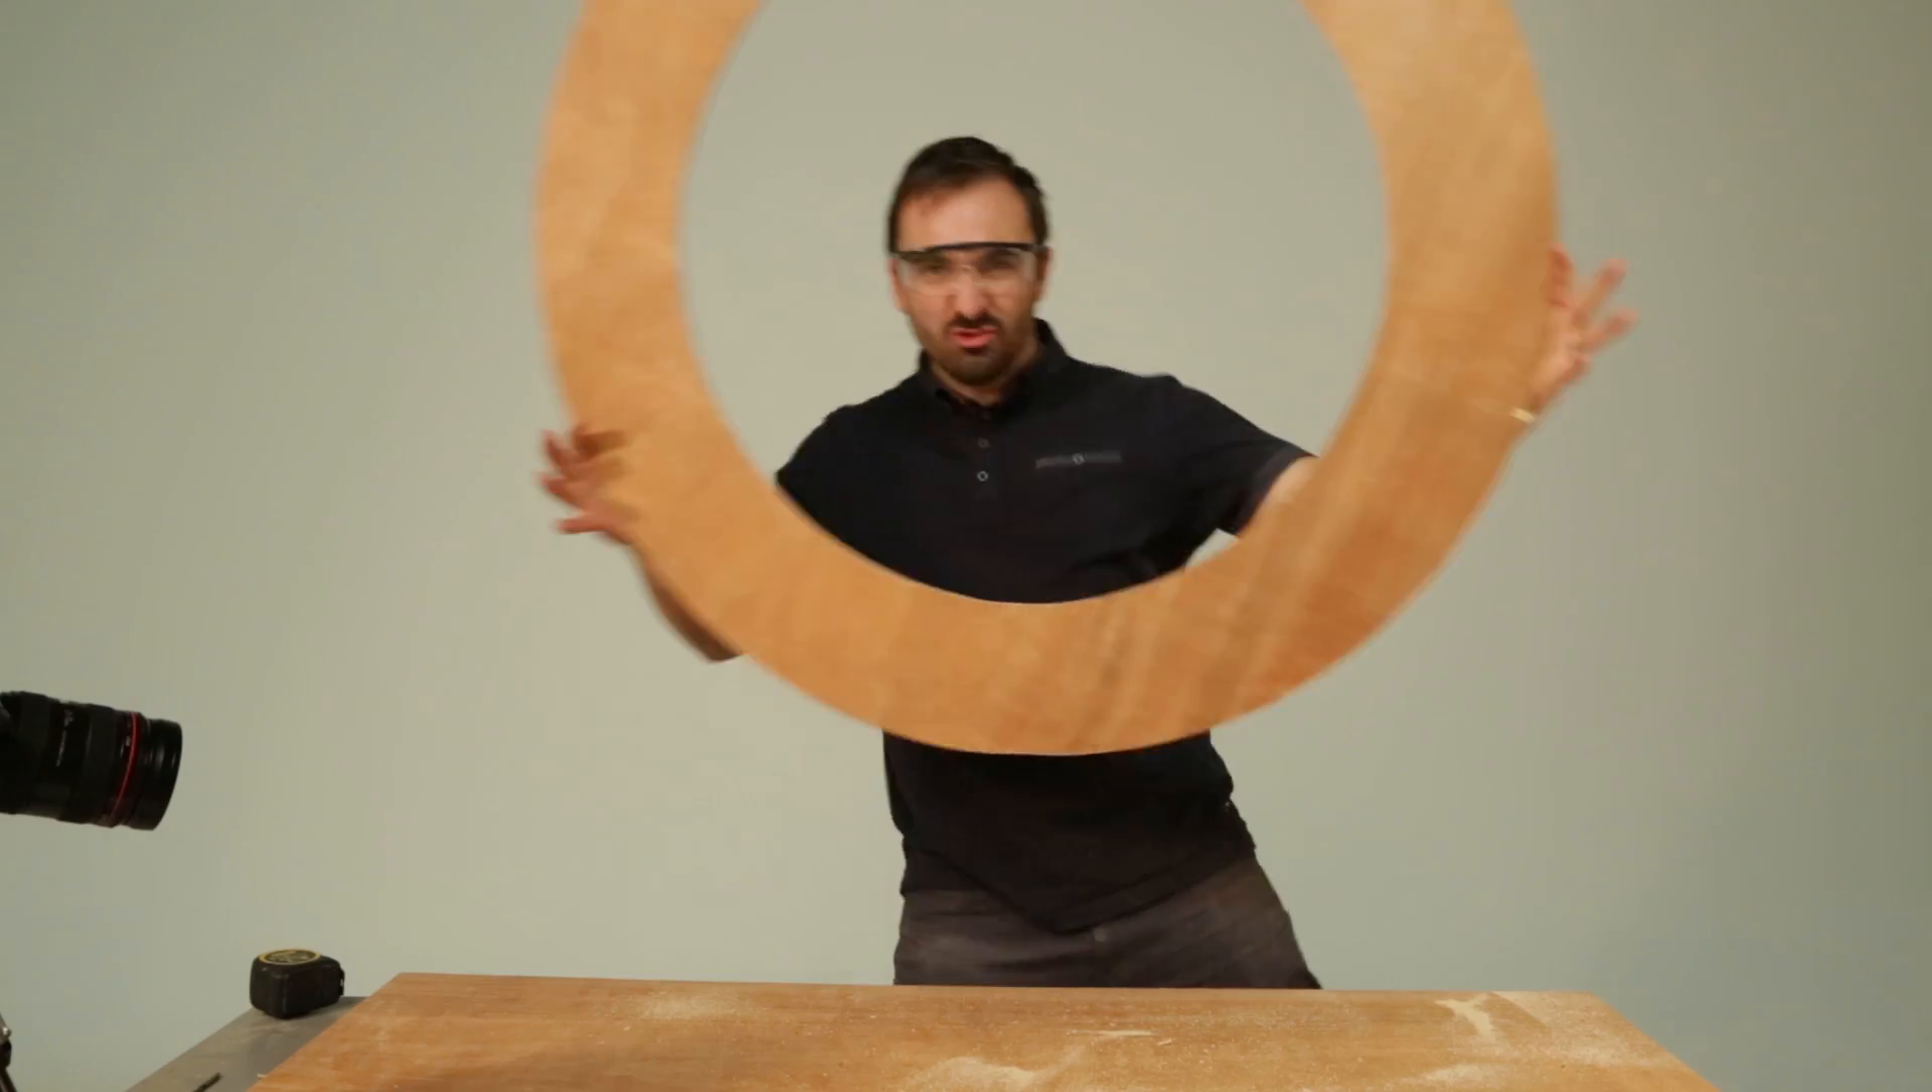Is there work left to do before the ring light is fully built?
Yes.